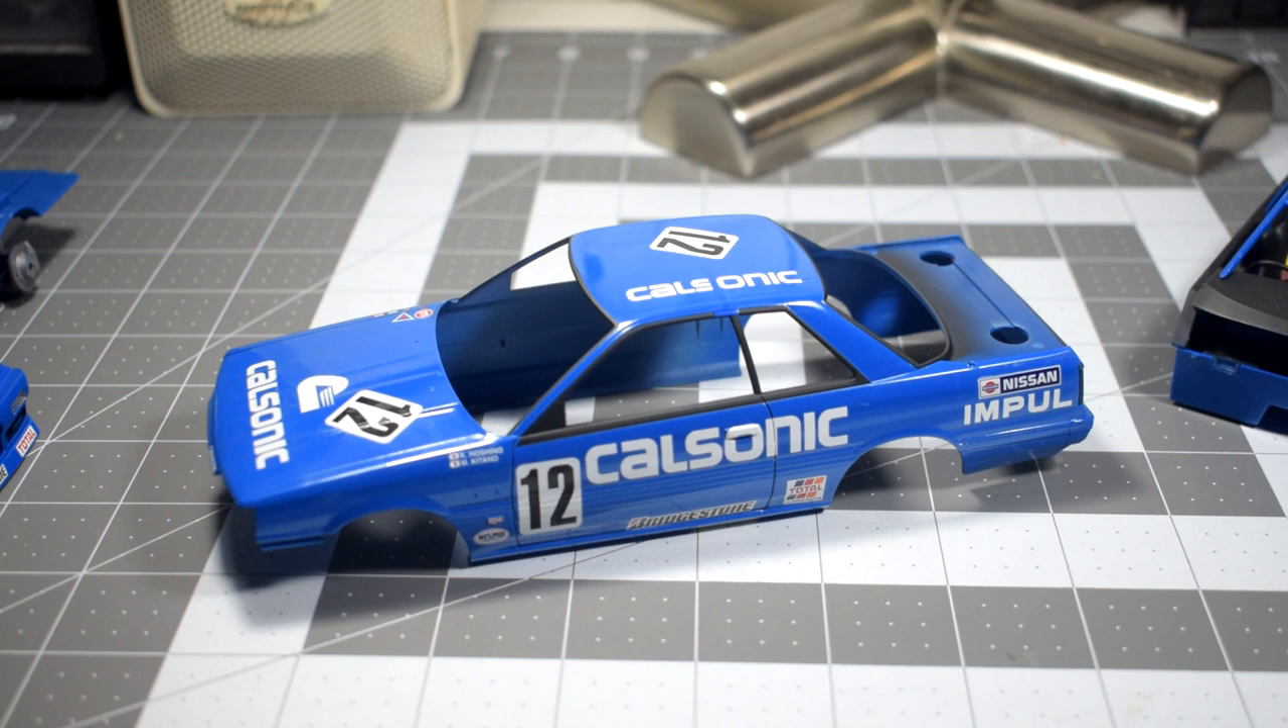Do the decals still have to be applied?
No.